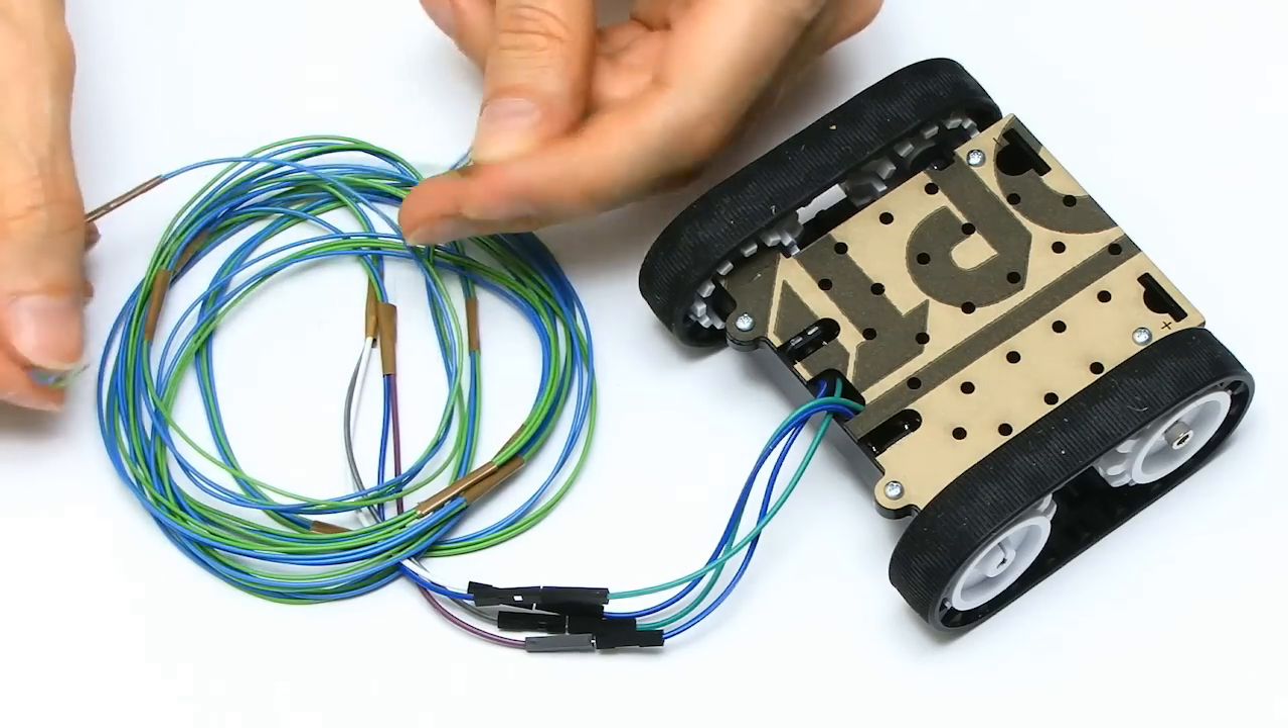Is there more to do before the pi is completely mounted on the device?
Yes.